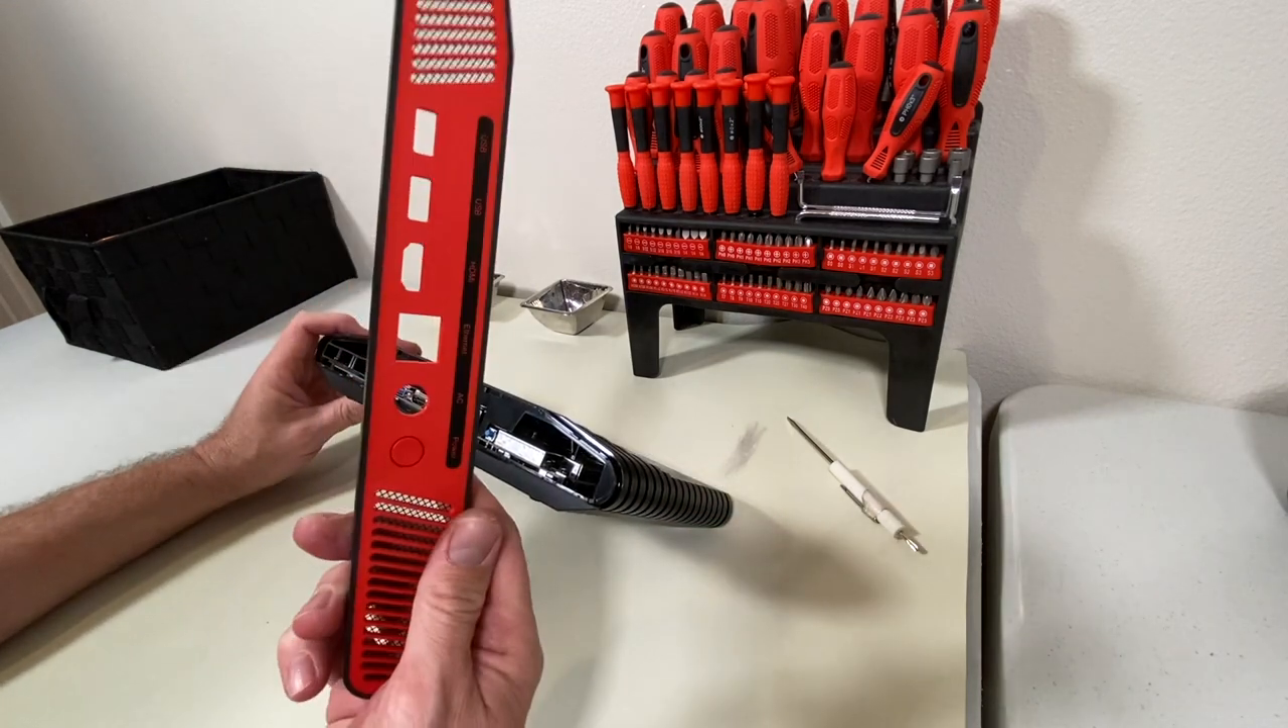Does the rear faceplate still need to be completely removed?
No.